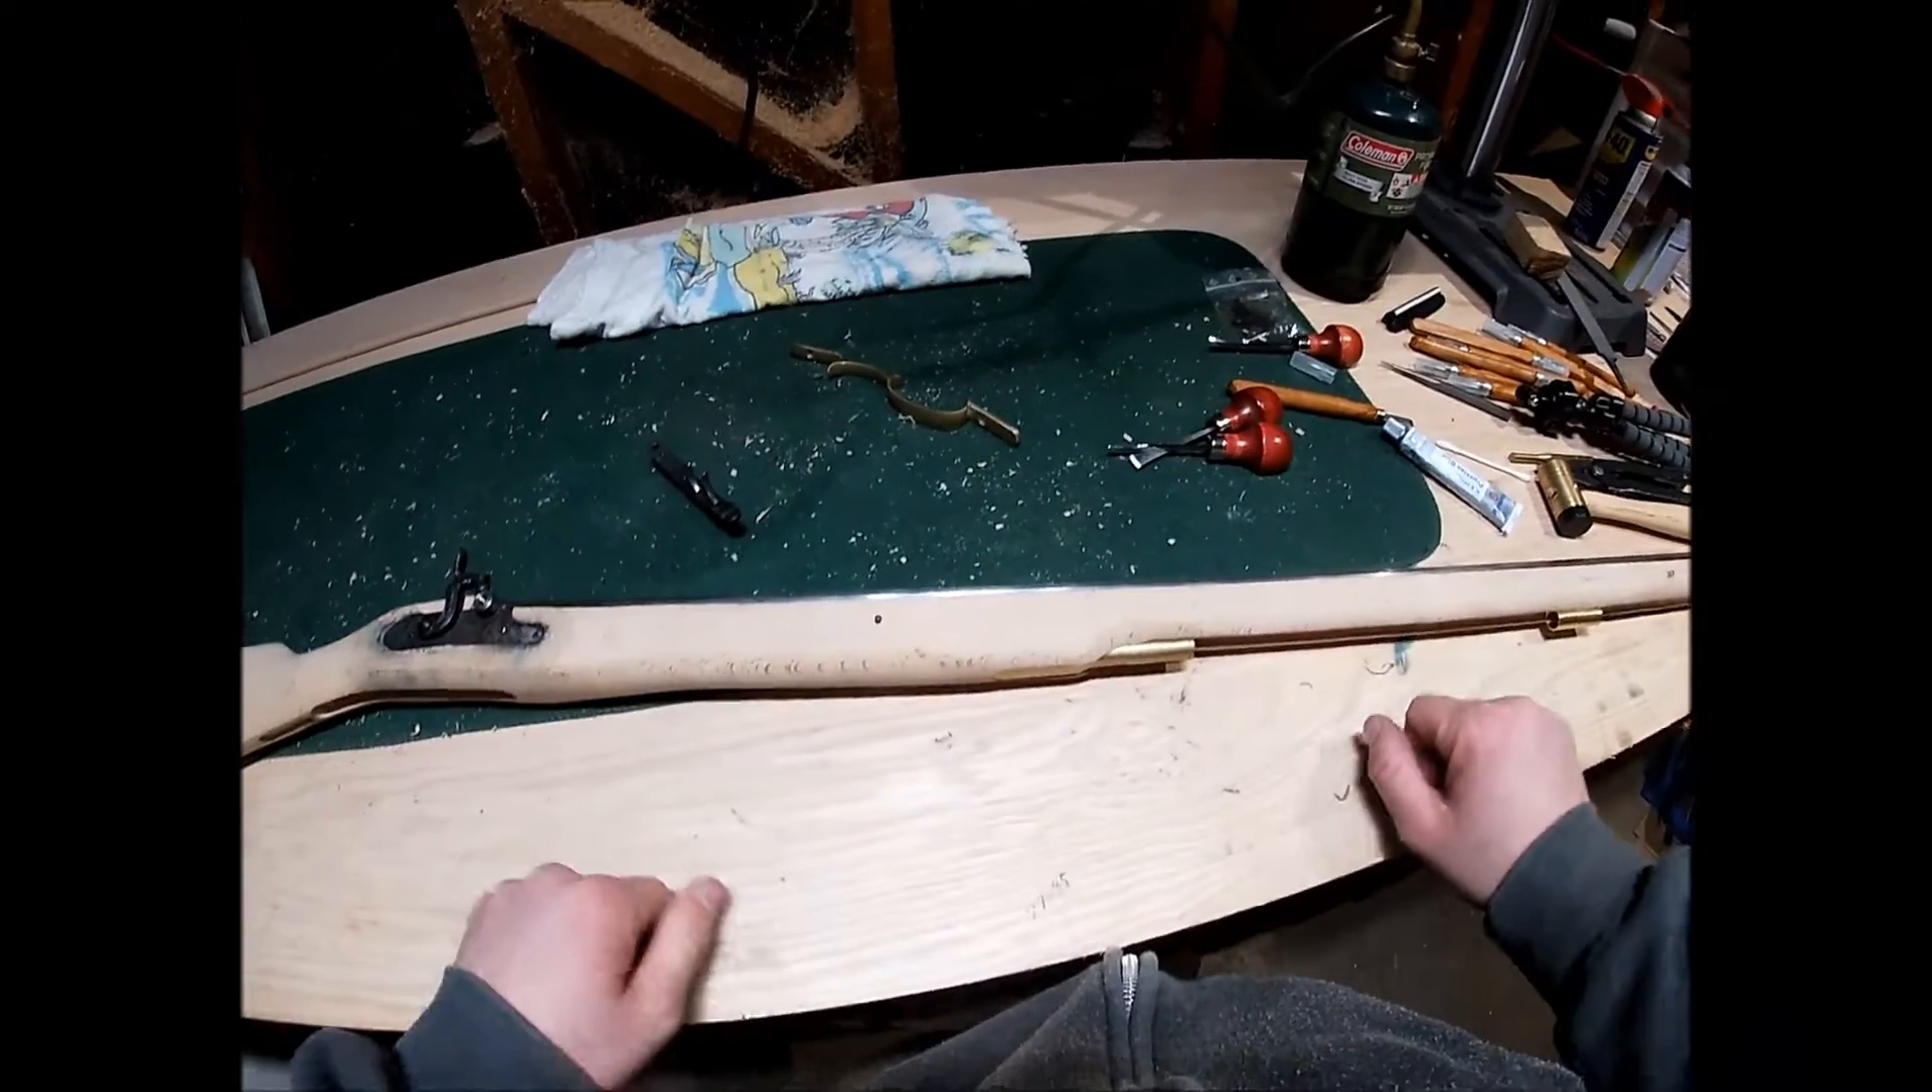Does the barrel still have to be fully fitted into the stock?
No.